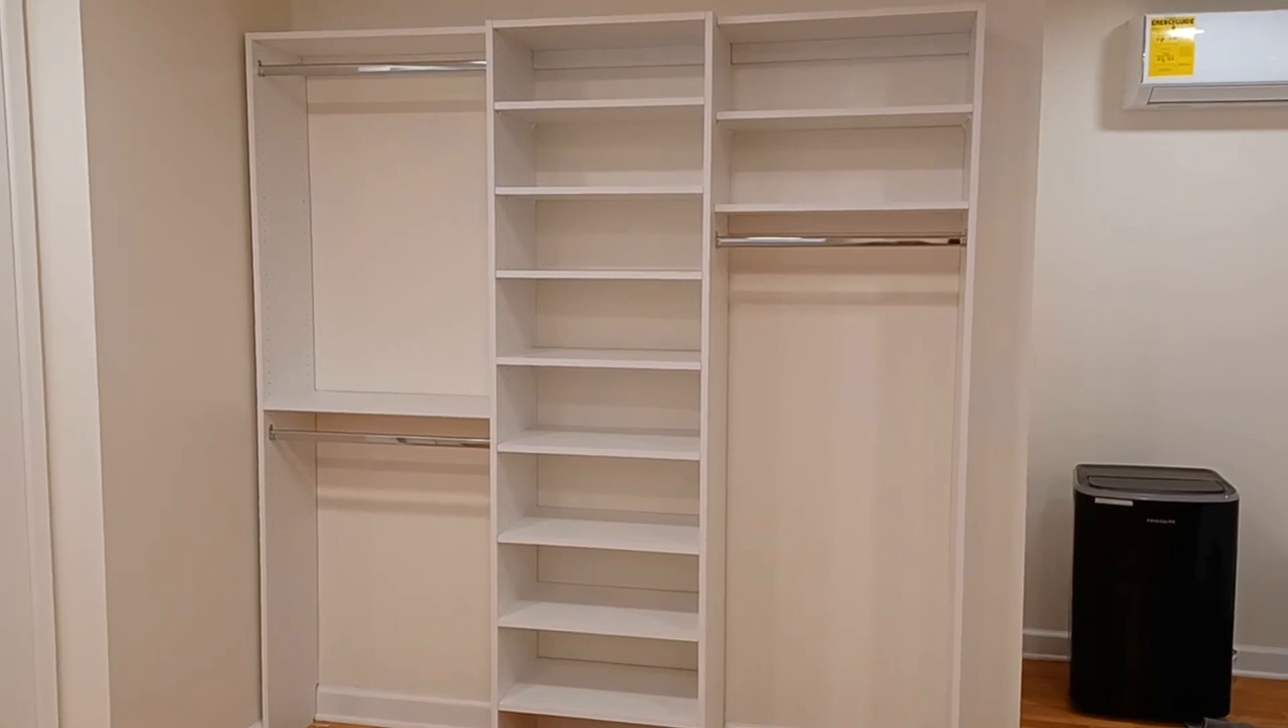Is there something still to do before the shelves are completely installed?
No.